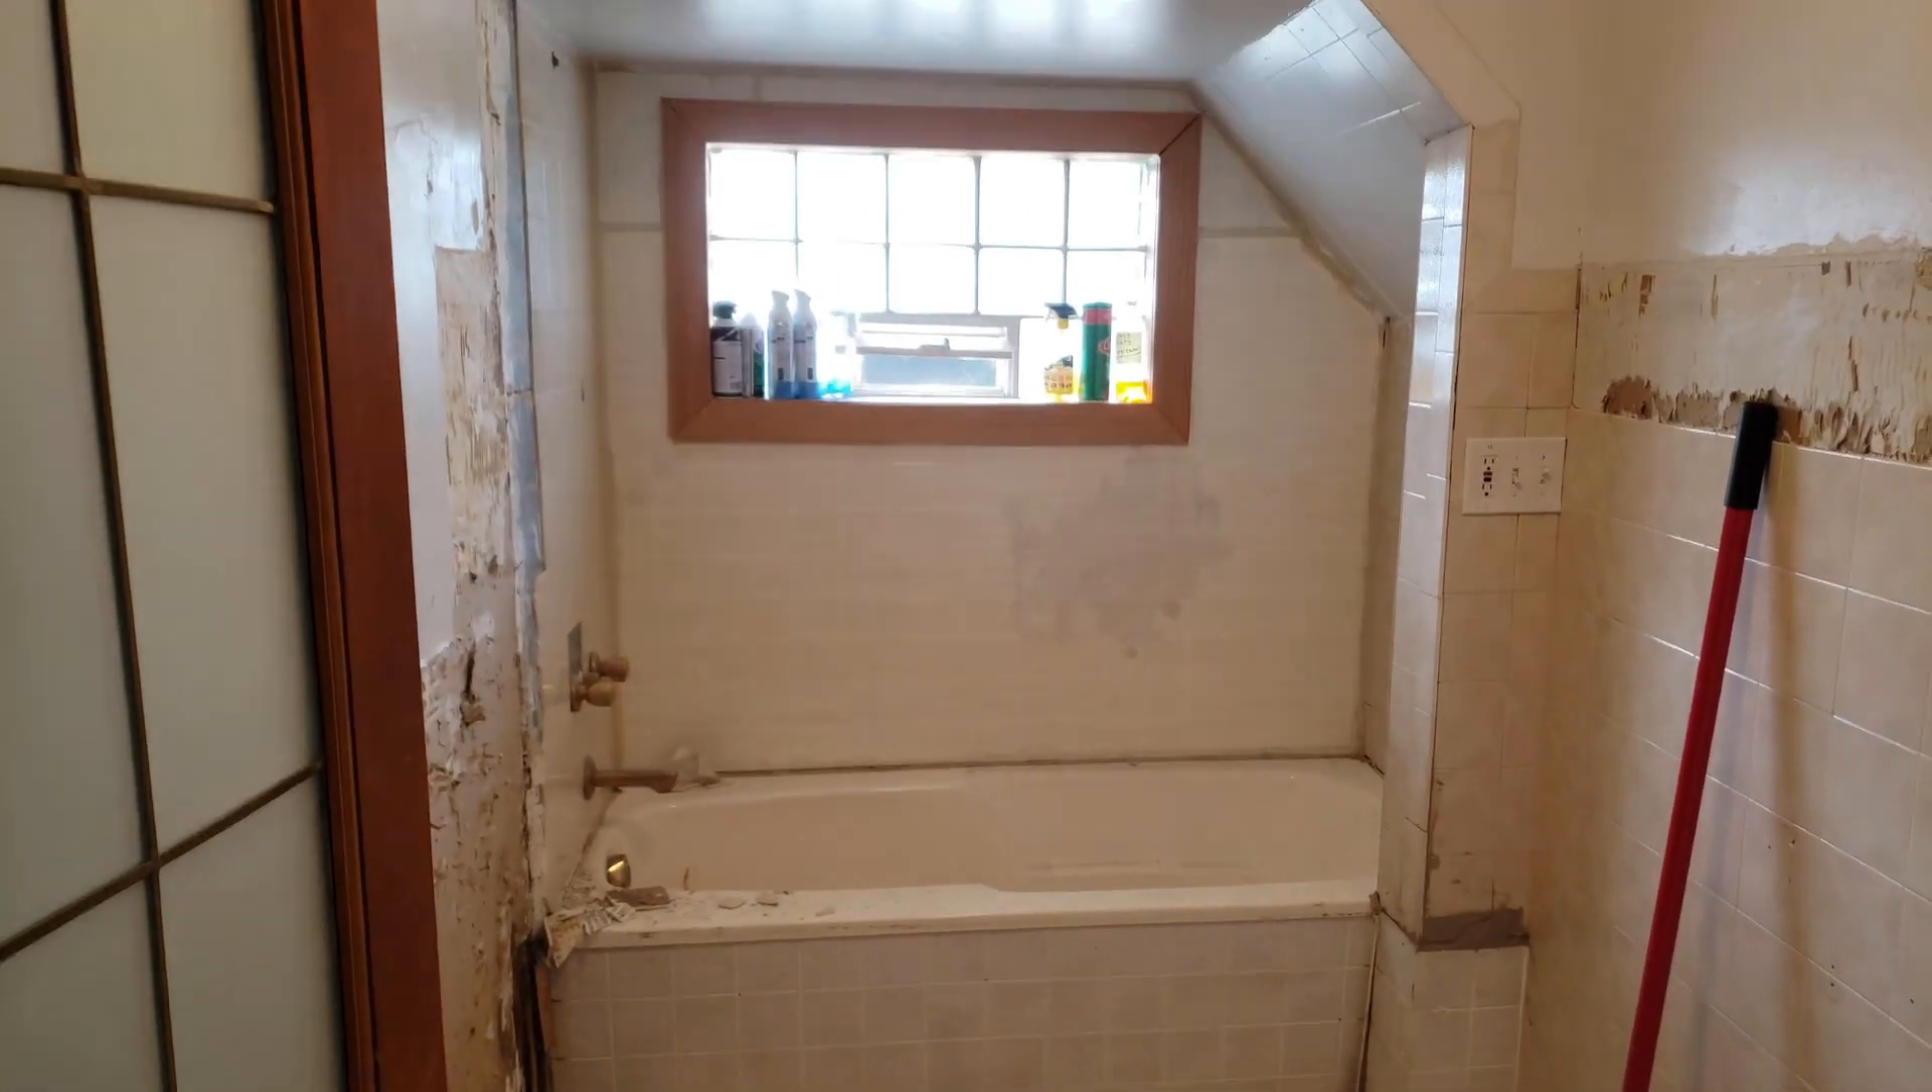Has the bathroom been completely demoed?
No.